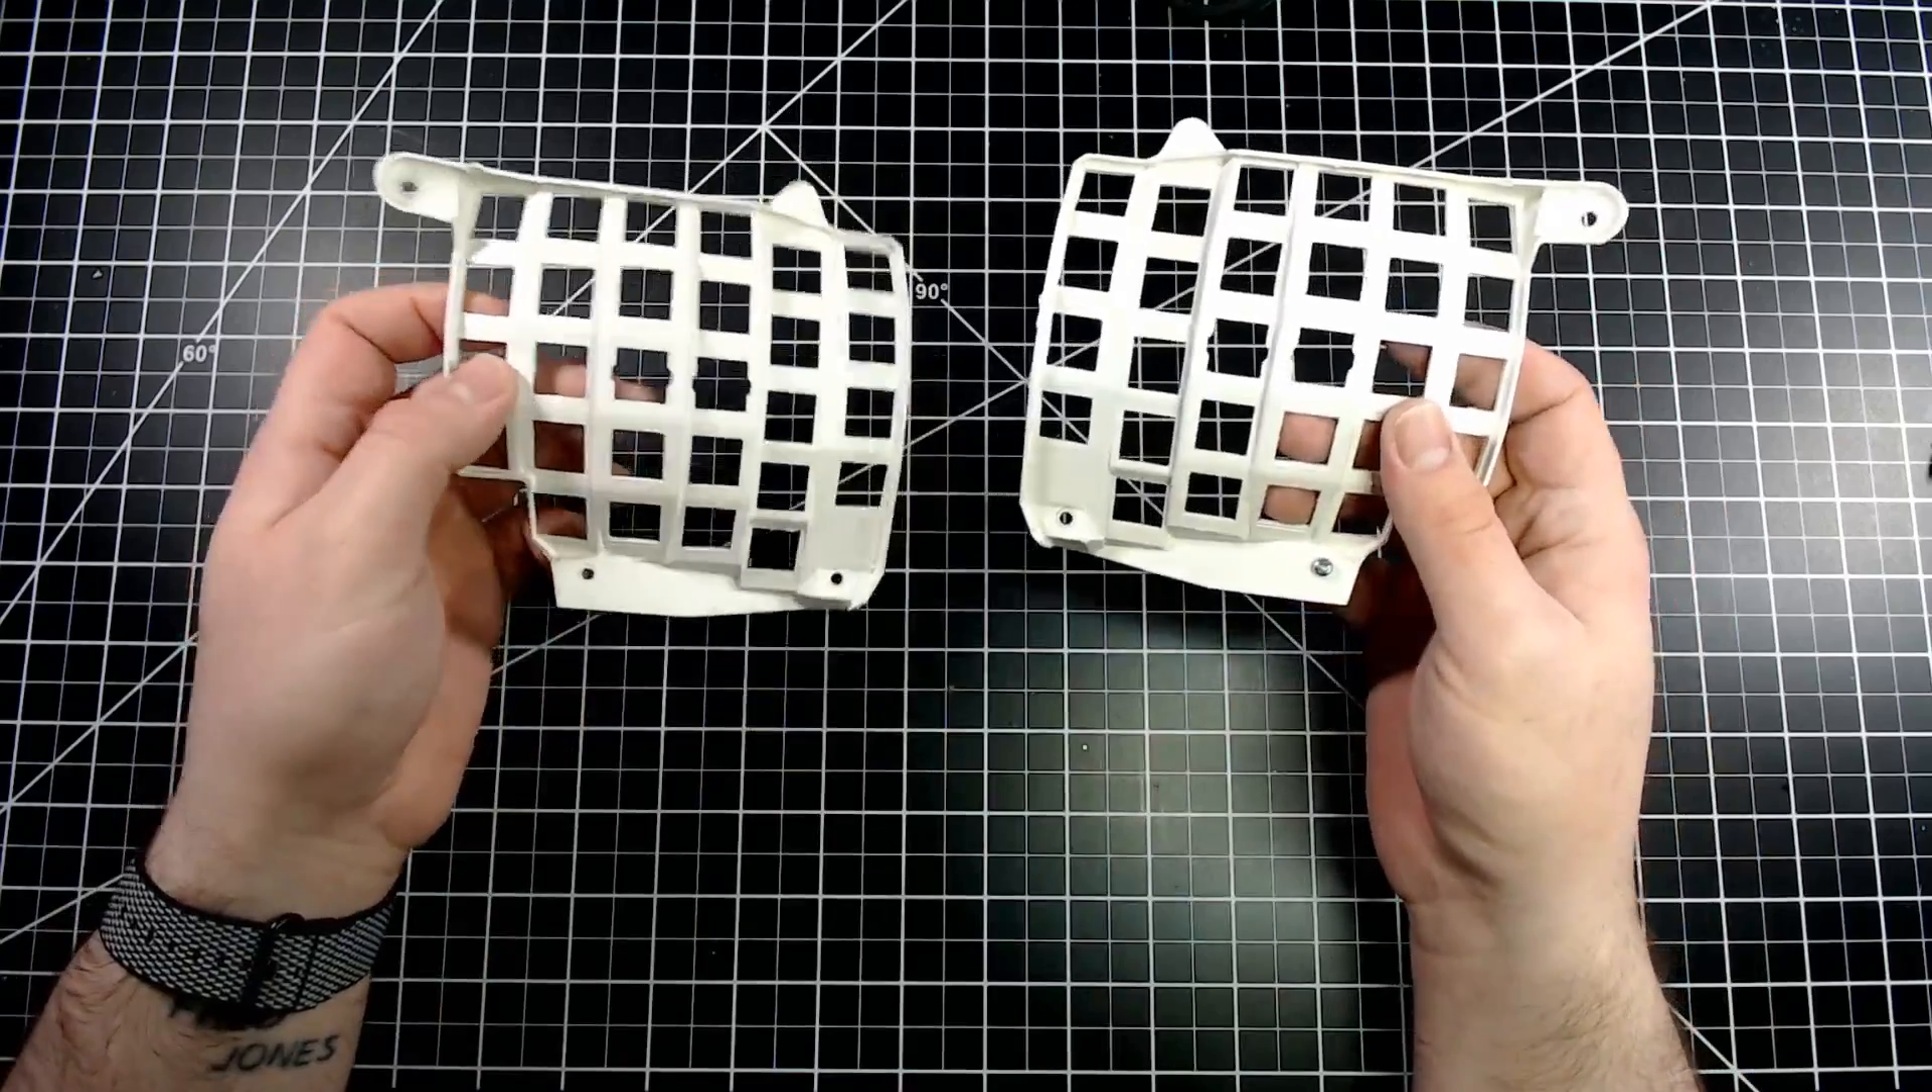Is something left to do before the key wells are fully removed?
No.